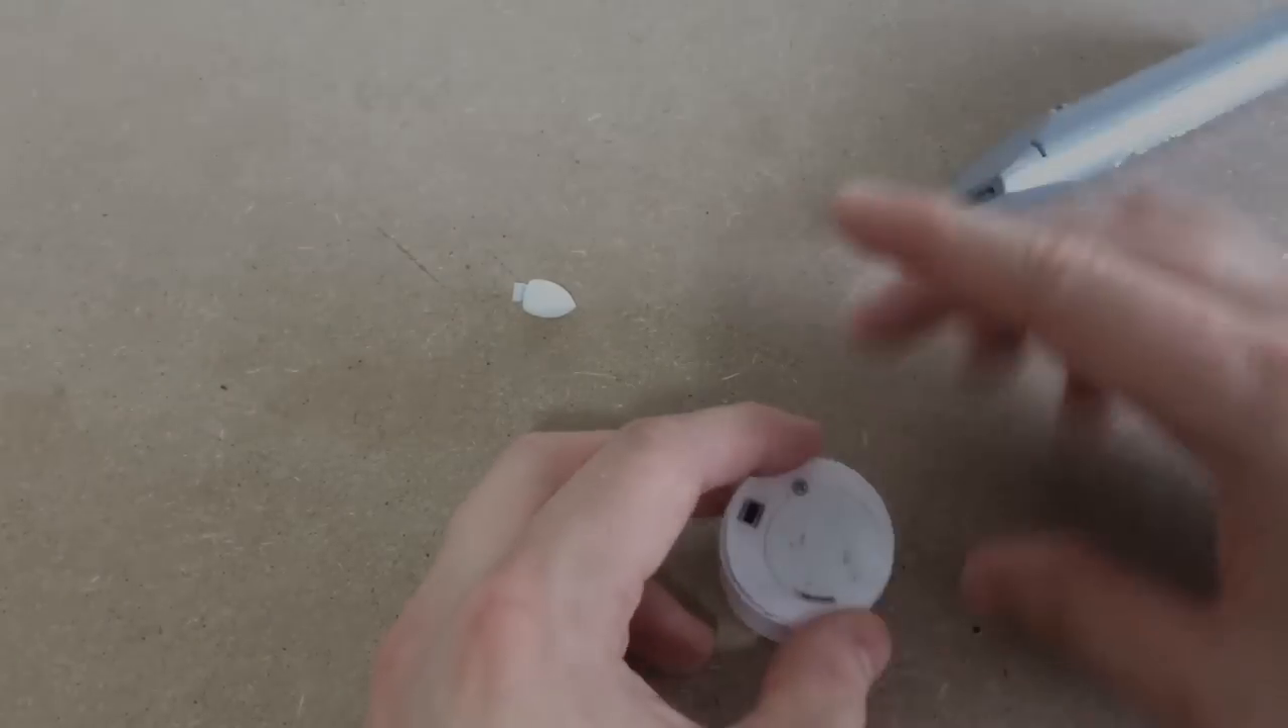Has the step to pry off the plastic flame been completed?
Yes.